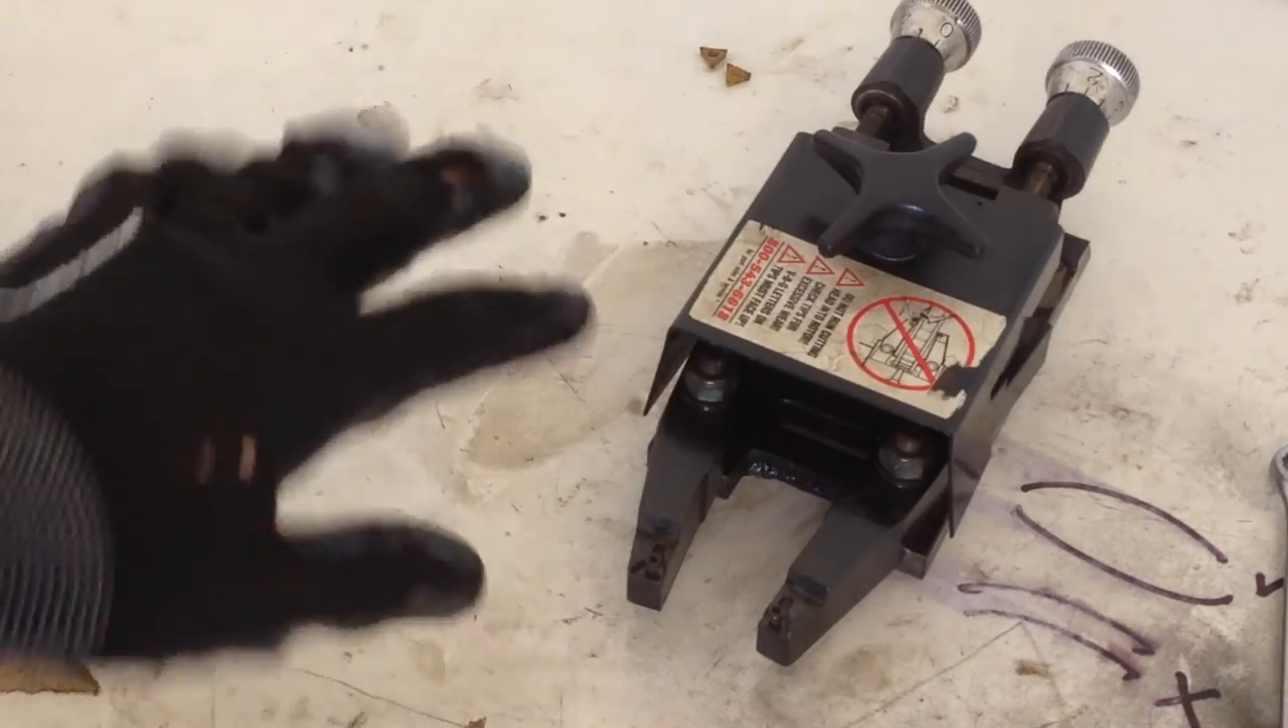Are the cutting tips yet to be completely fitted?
Yes.